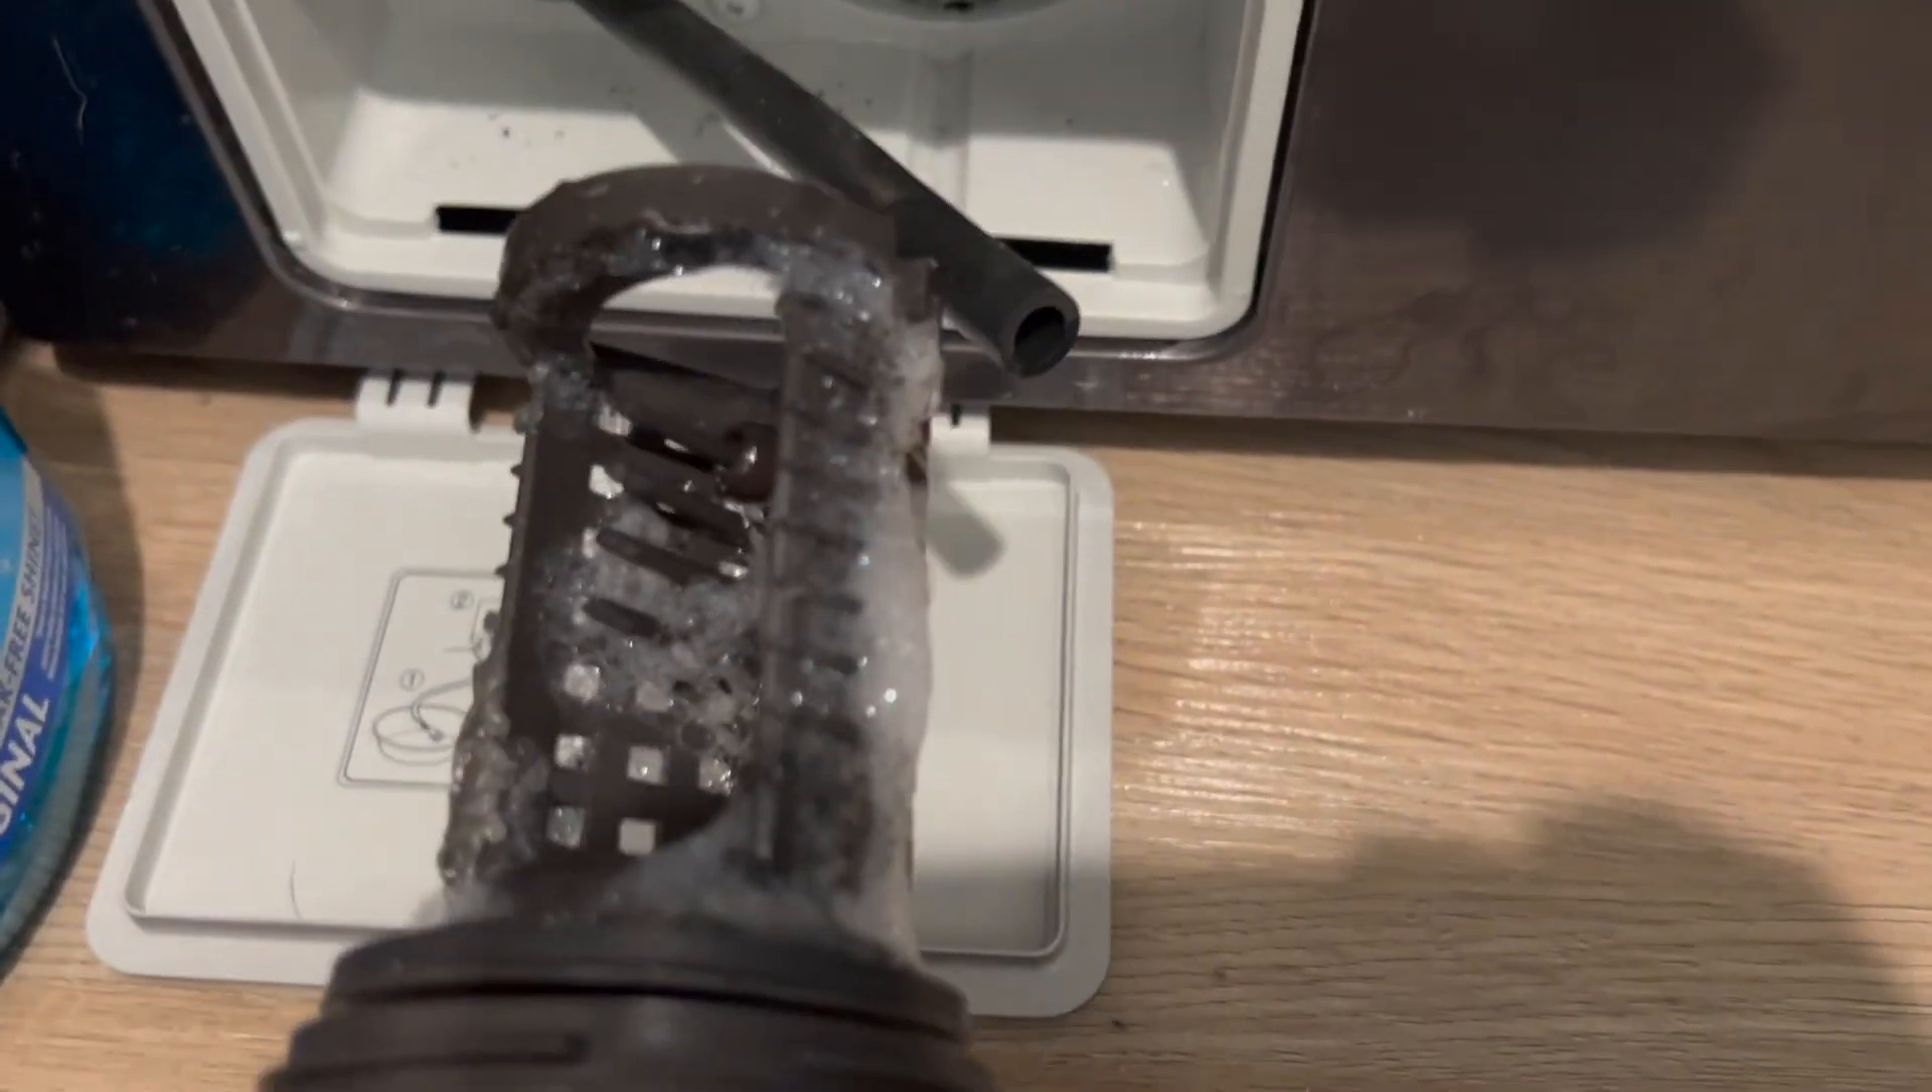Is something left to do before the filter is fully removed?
No.